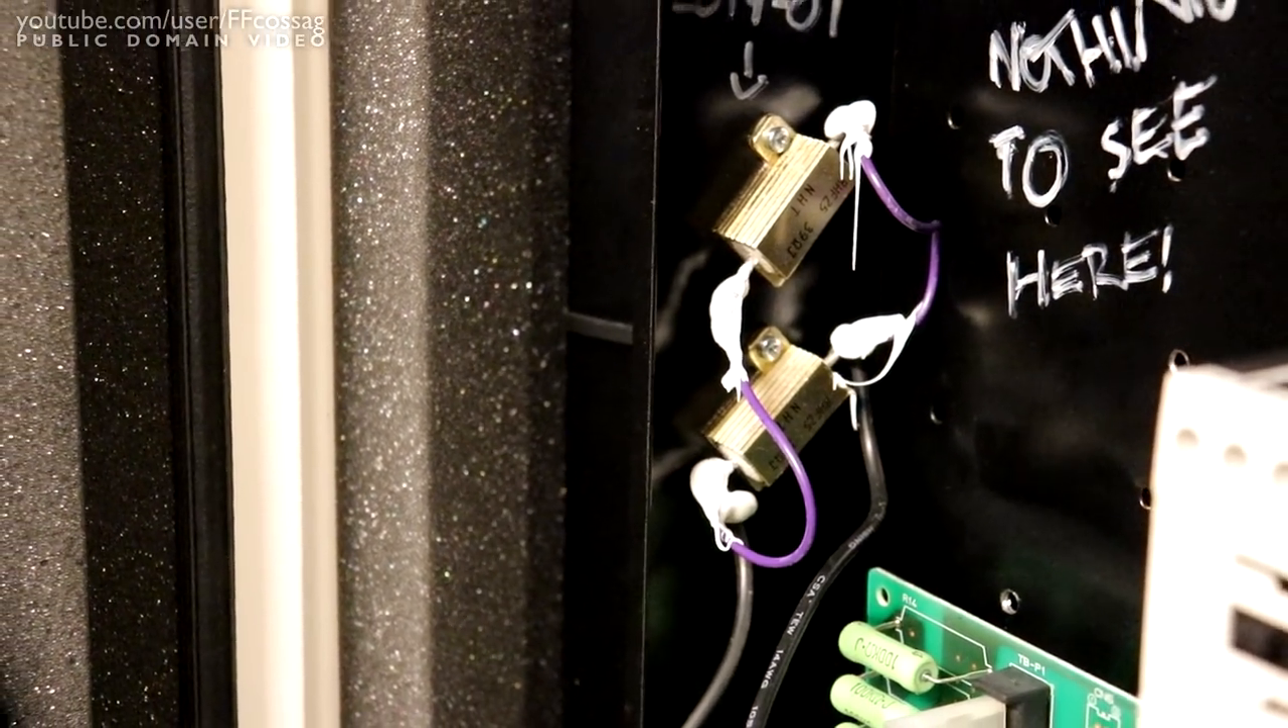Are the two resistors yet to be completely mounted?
No.